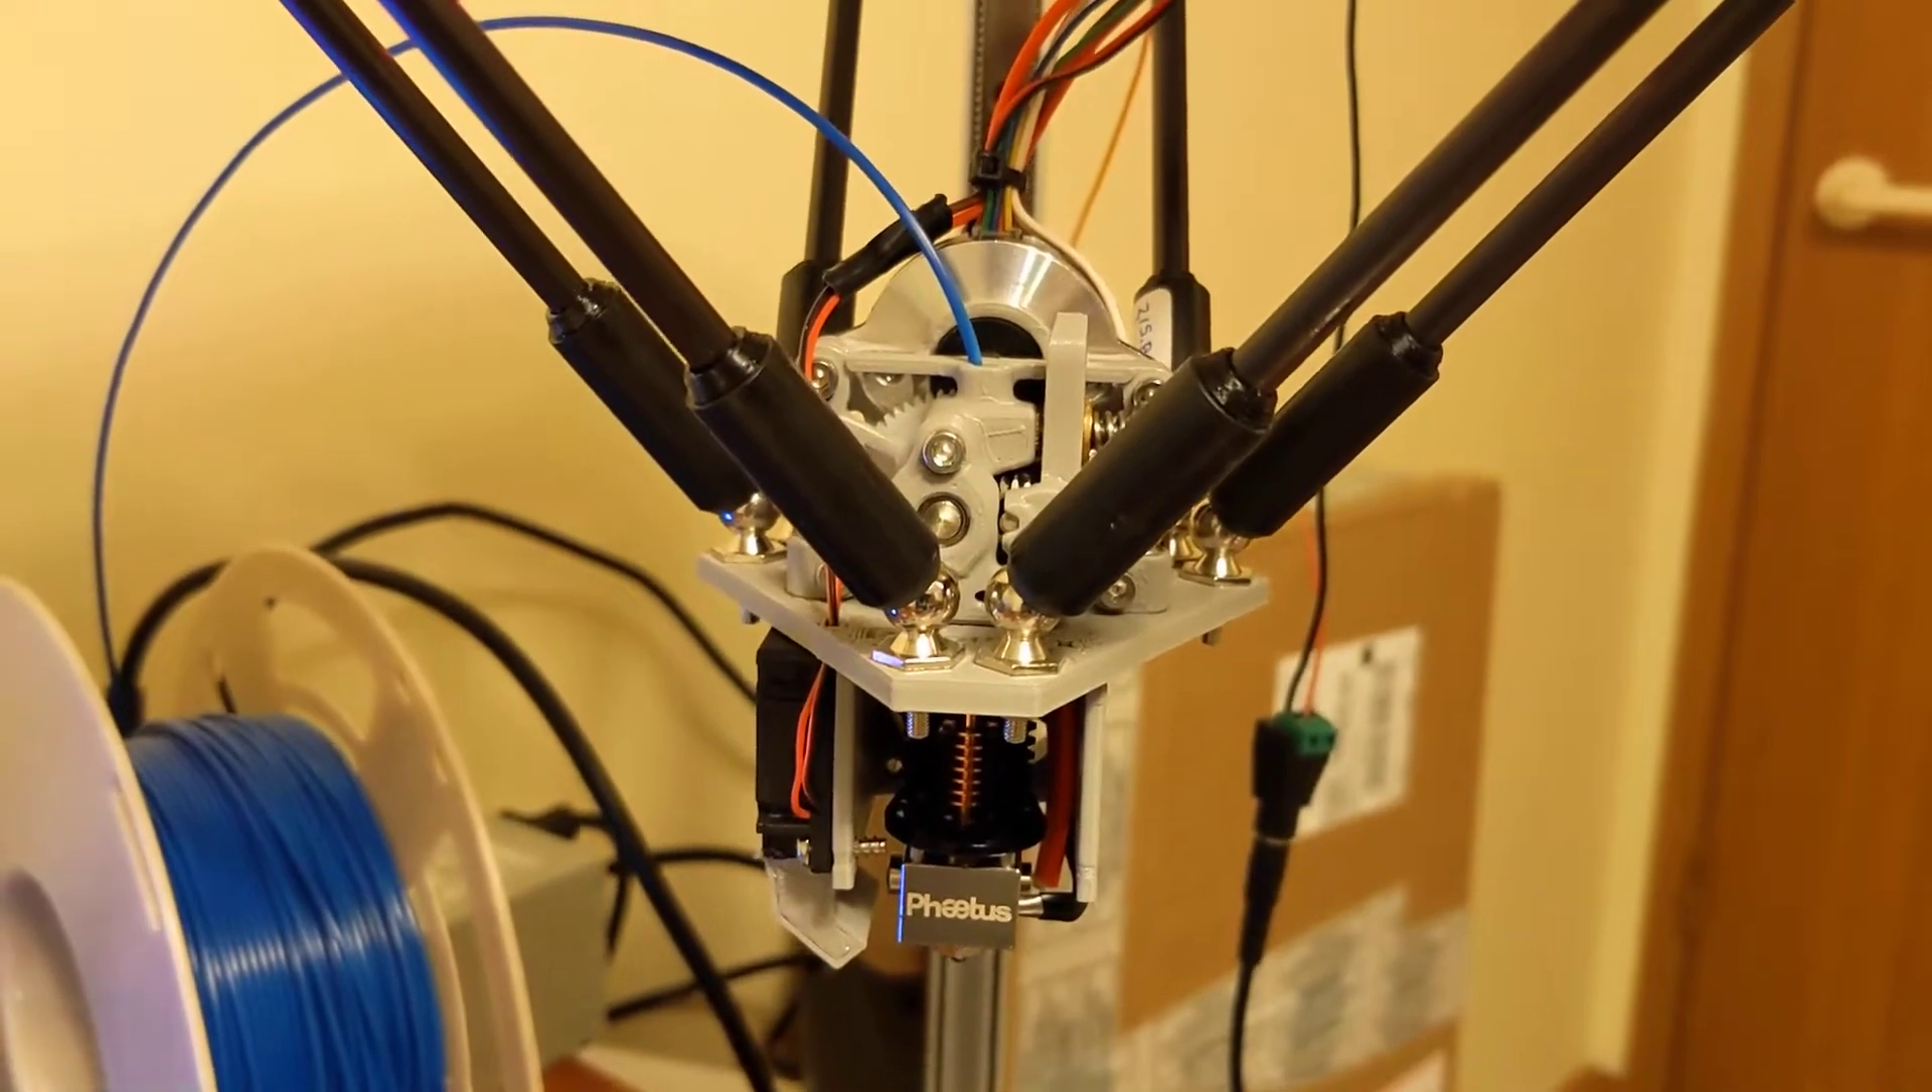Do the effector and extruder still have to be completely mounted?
No.